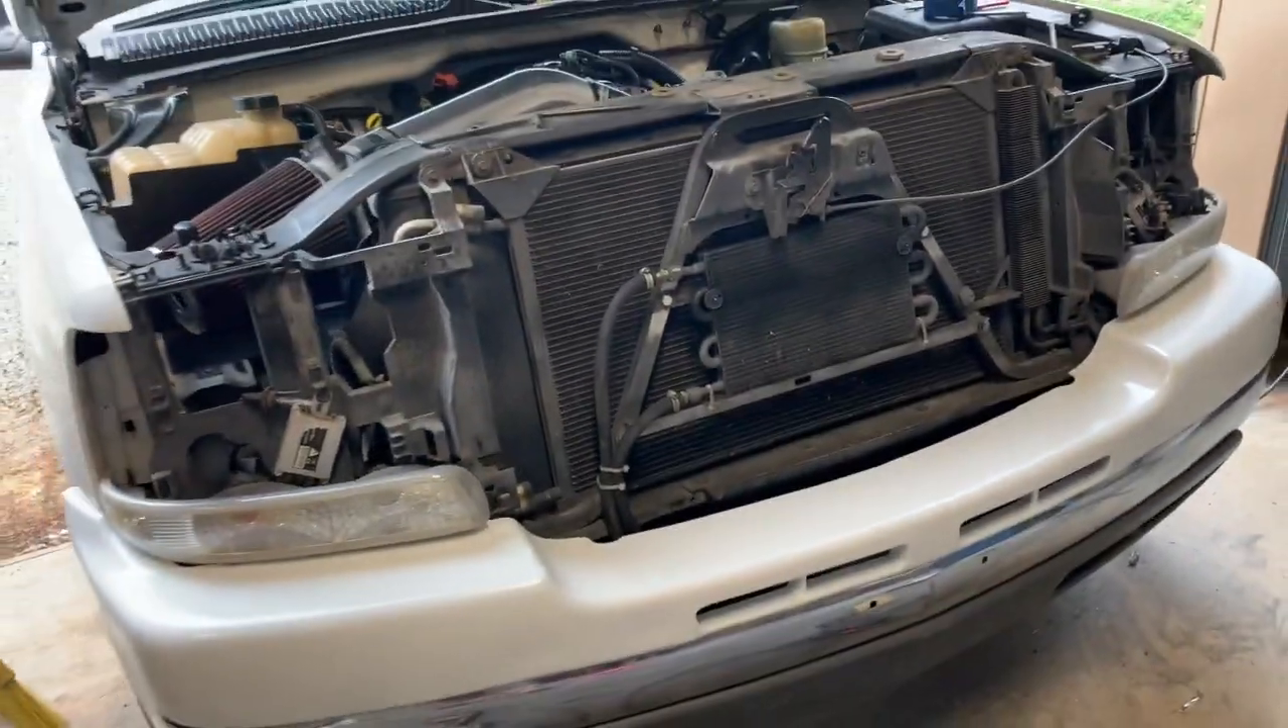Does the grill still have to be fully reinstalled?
Yes.